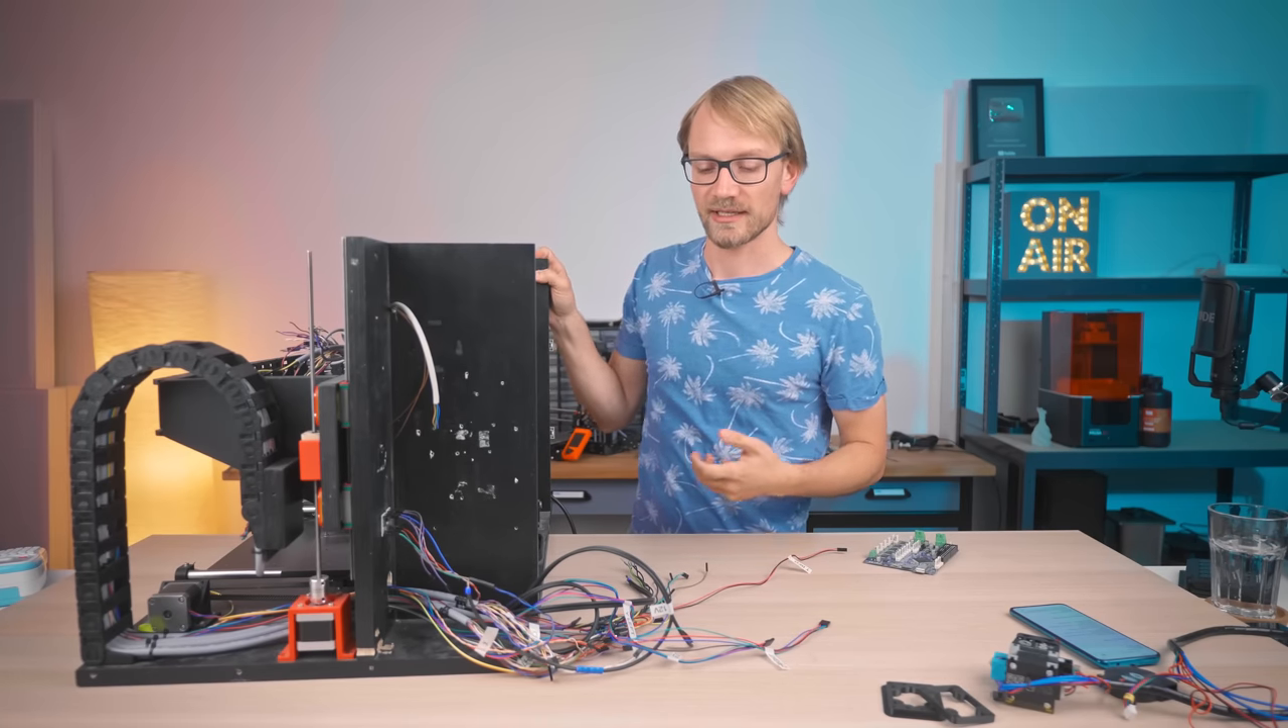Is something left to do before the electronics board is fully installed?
Yes.